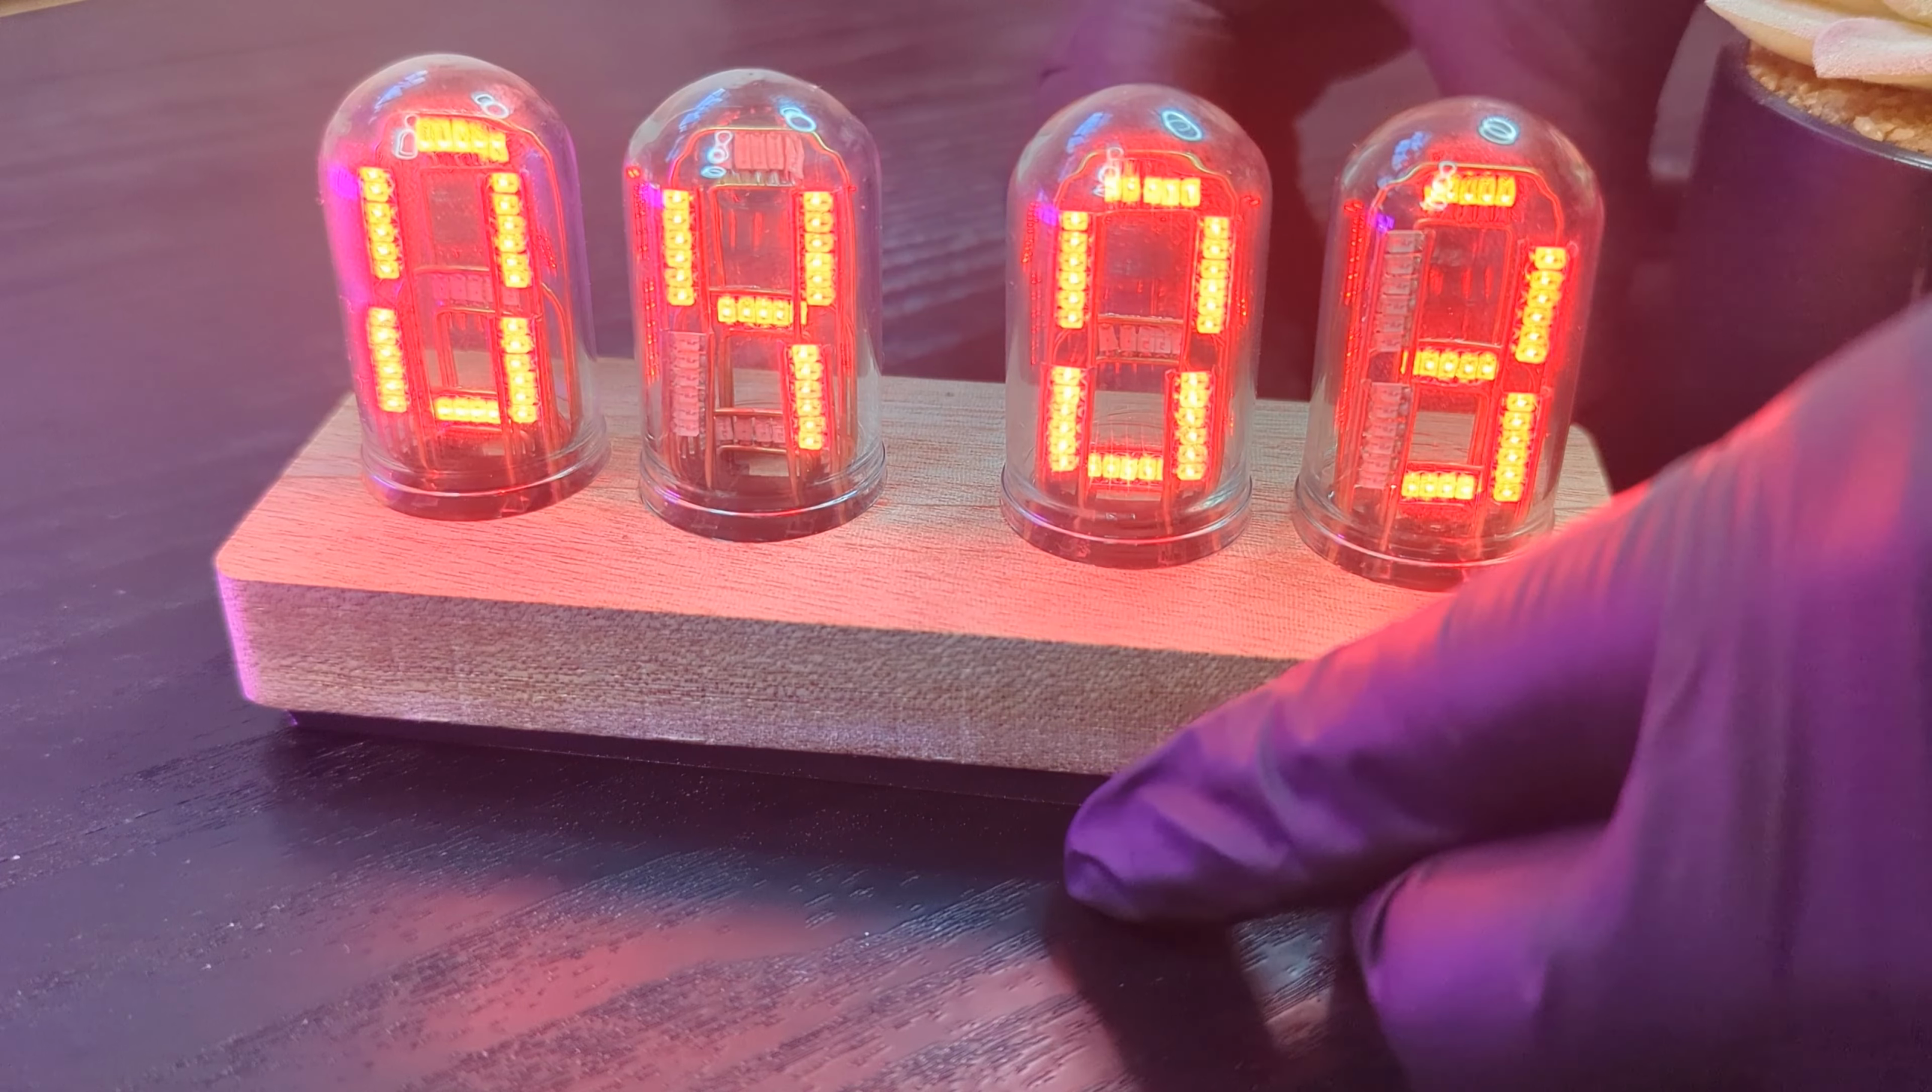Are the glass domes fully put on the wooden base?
Yes.